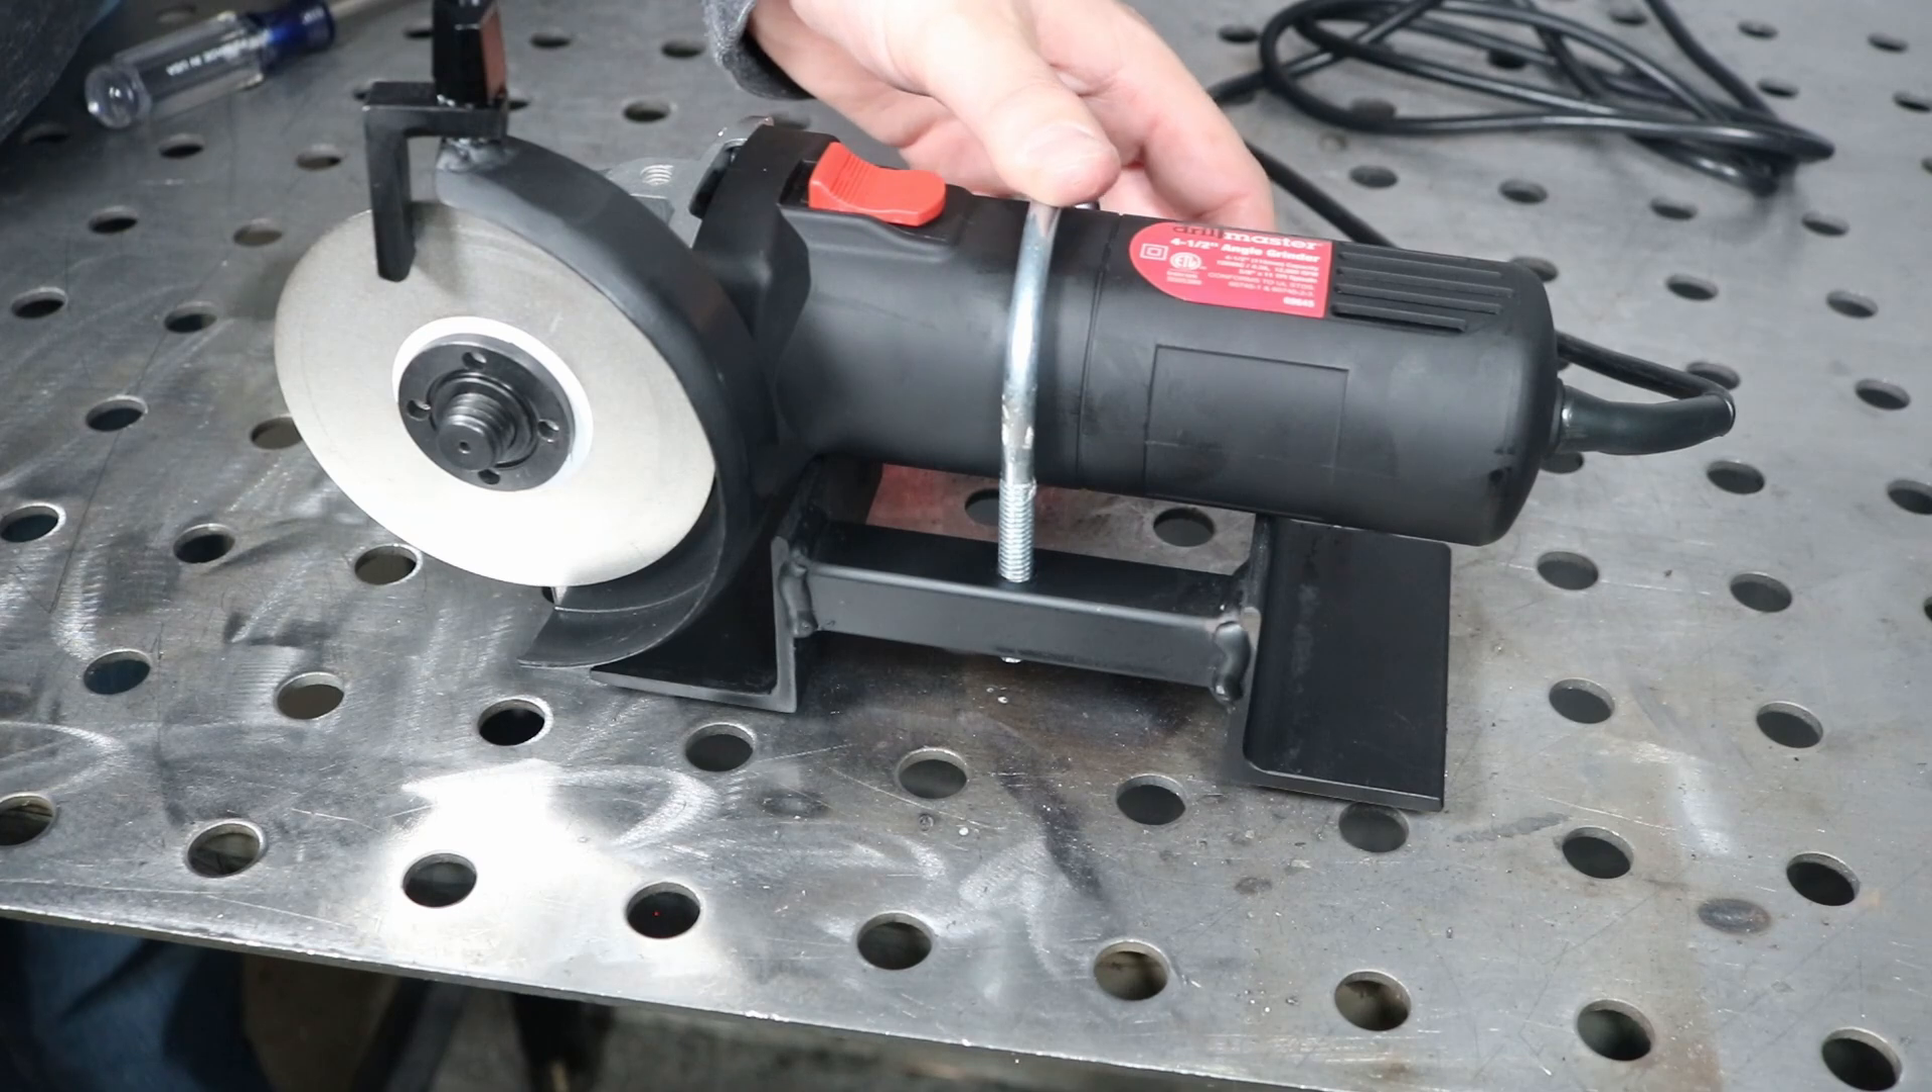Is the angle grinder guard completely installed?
Yes.